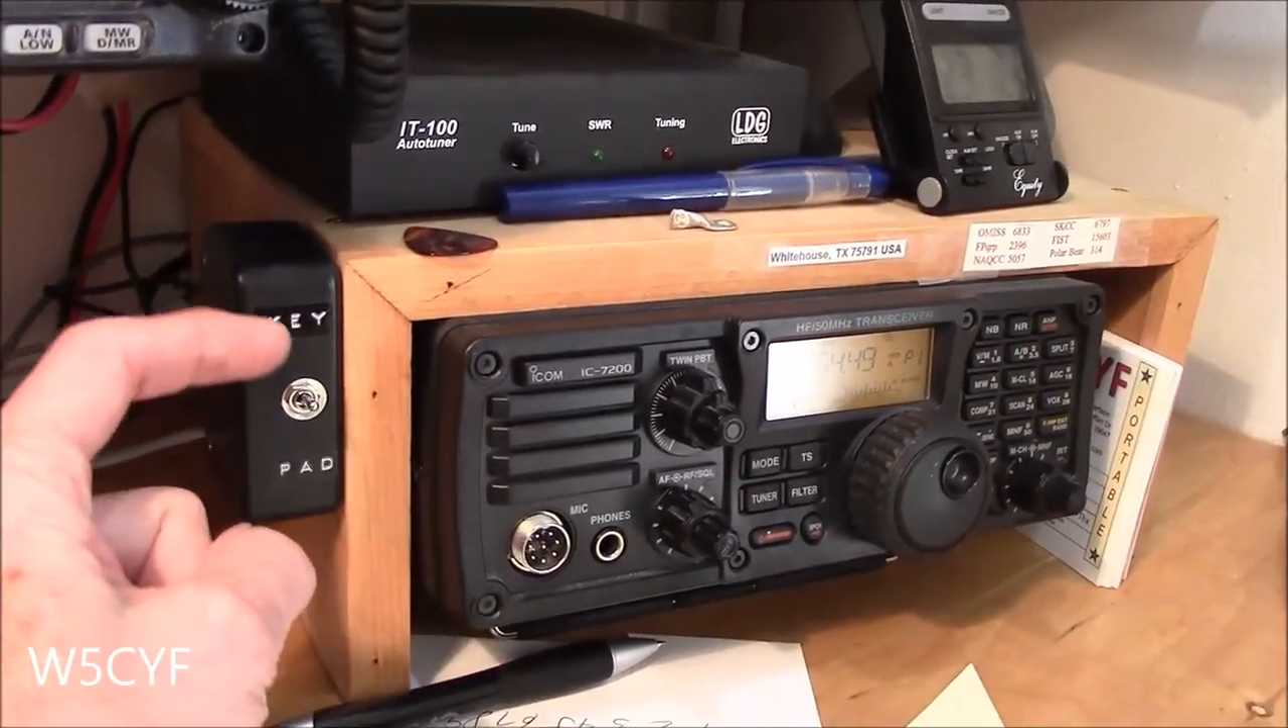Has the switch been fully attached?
Yes.